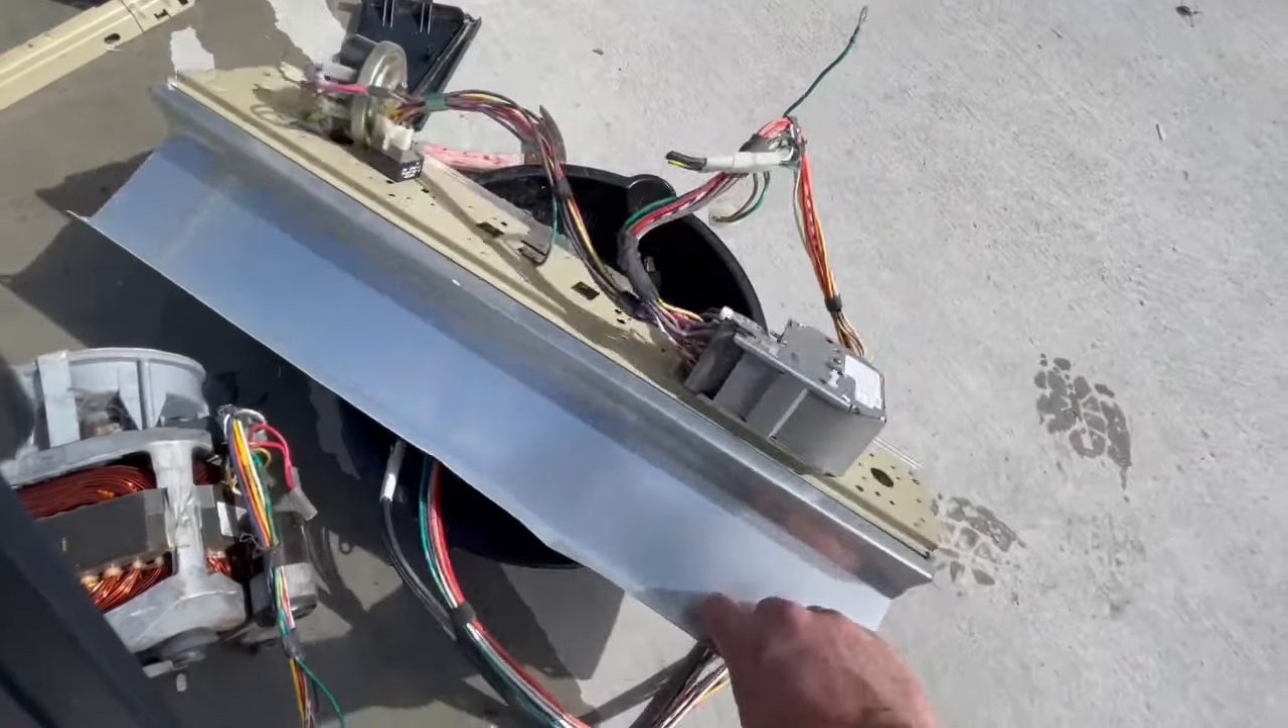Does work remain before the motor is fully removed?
No.